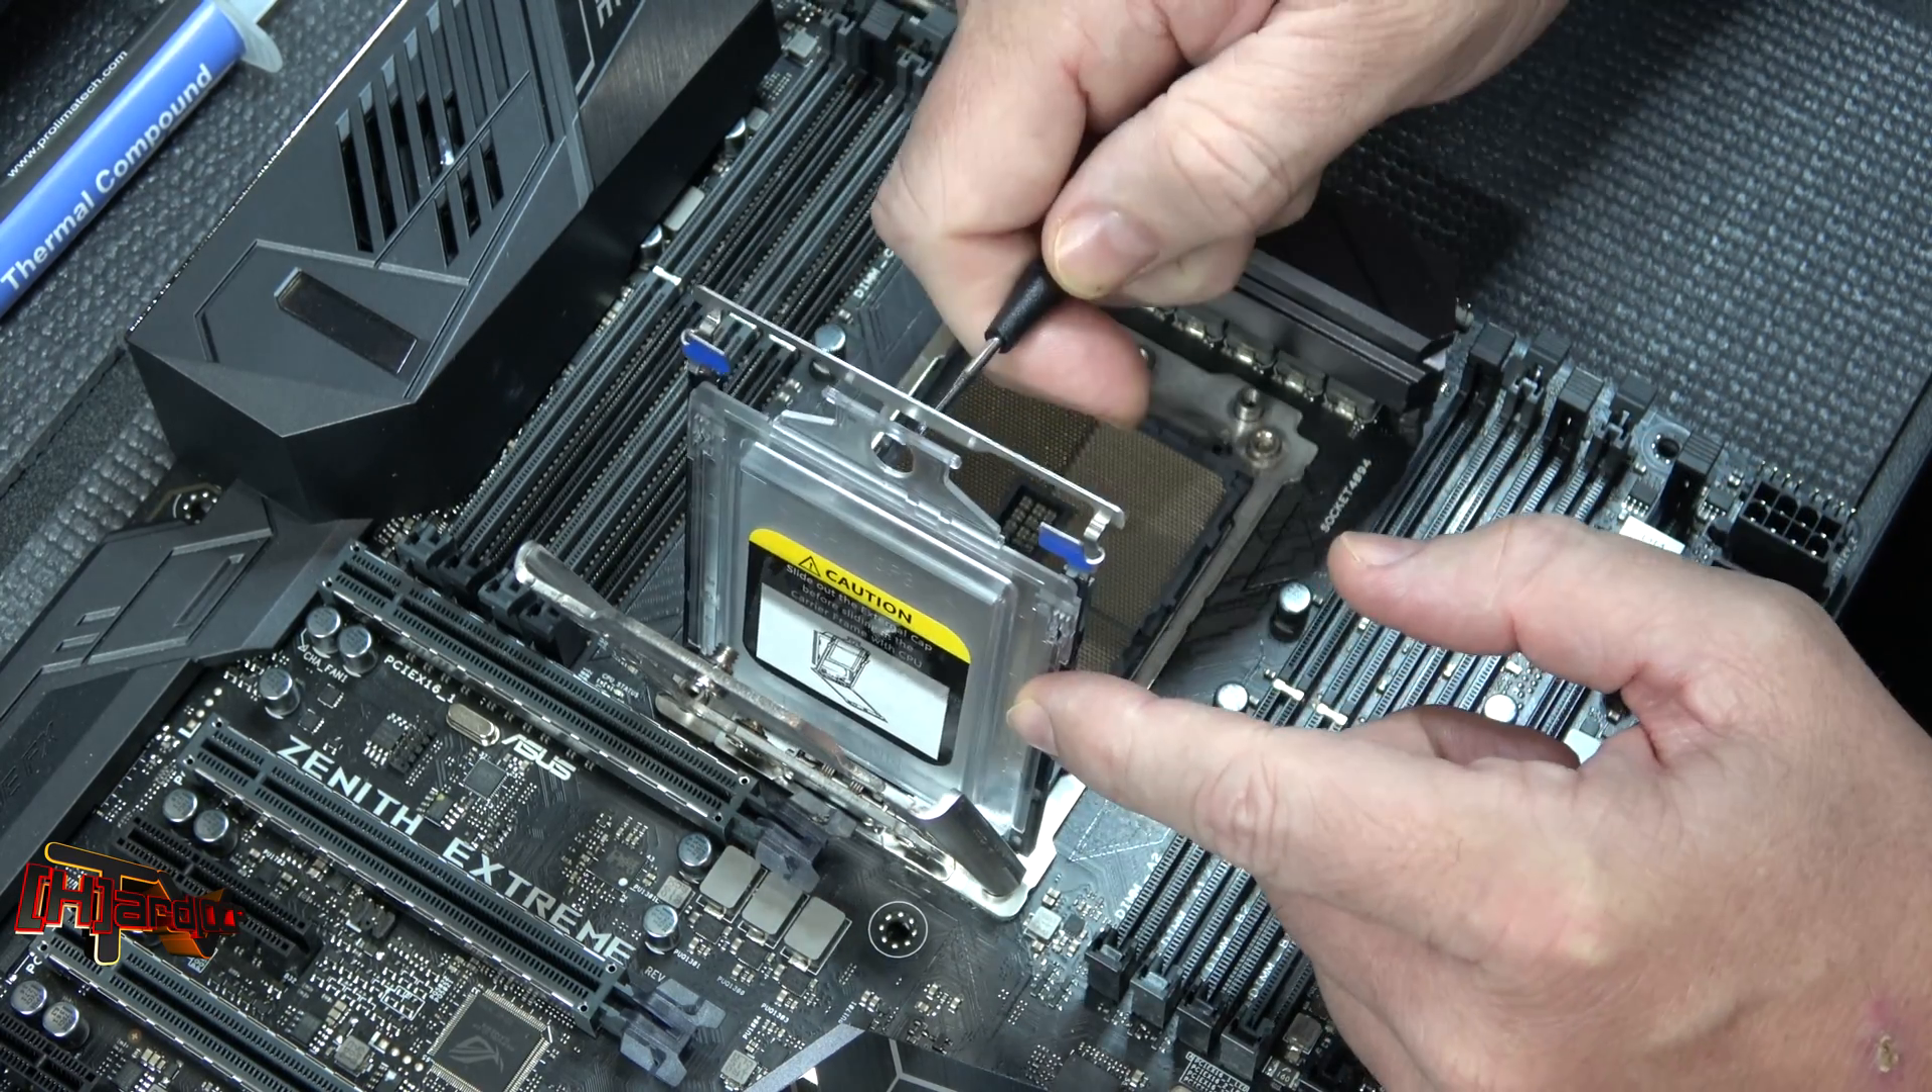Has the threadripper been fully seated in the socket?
No.